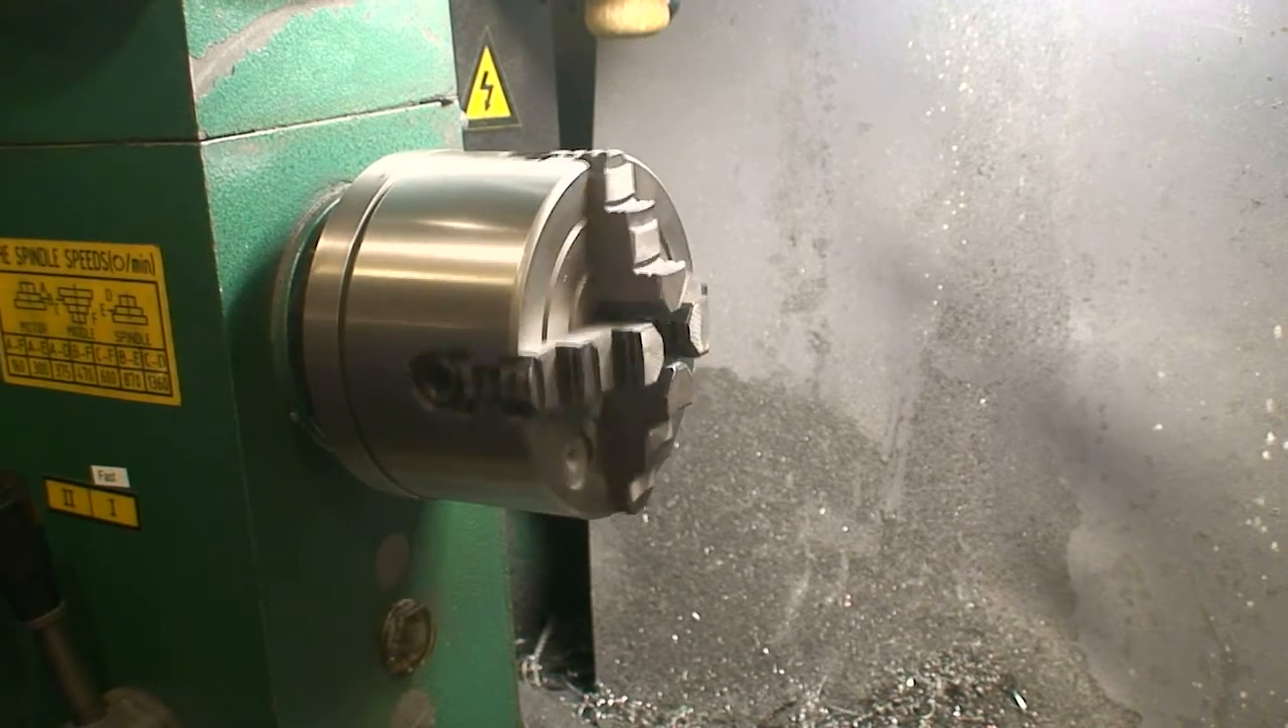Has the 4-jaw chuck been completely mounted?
Yes.